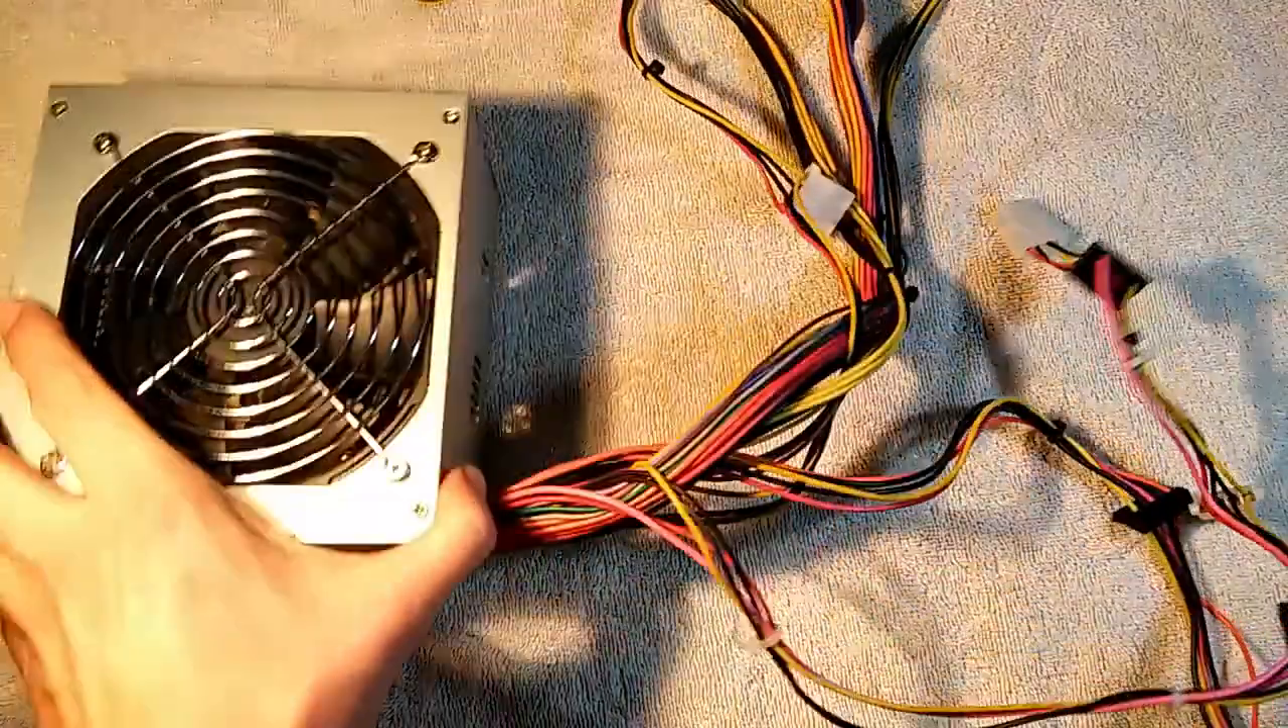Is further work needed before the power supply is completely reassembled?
No.